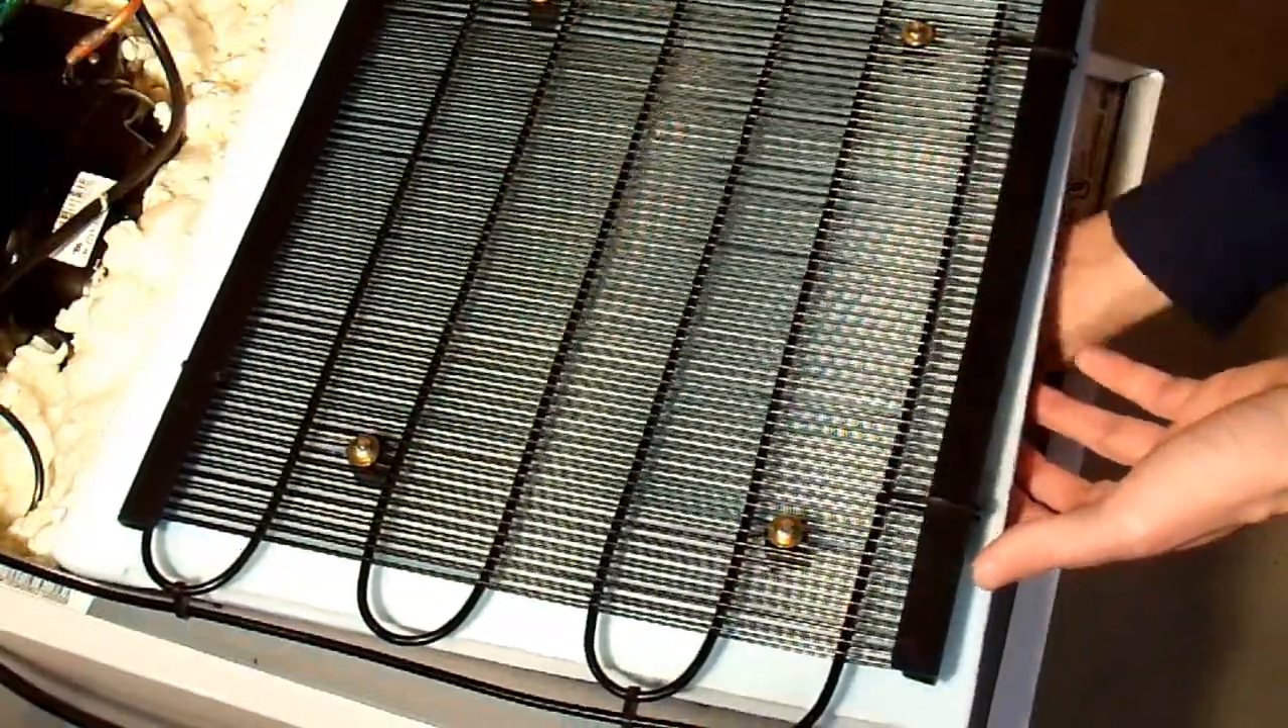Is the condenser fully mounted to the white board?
Yes.